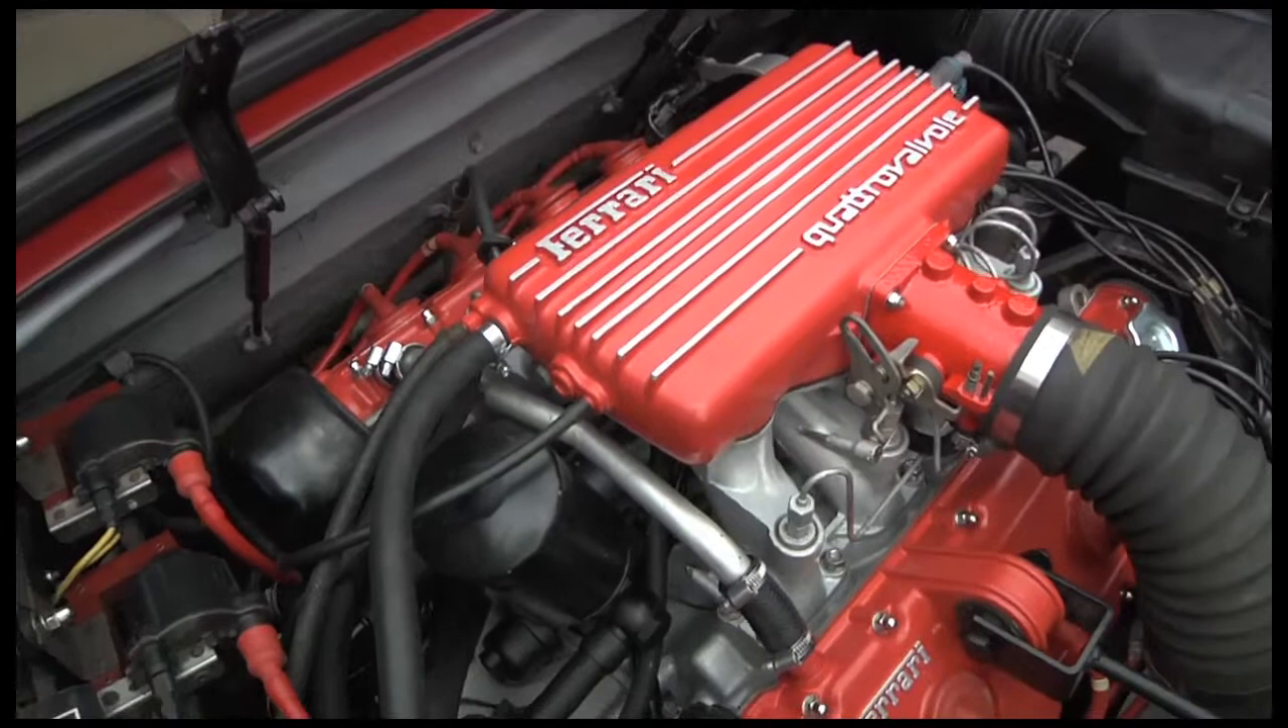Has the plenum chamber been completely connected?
Yes.